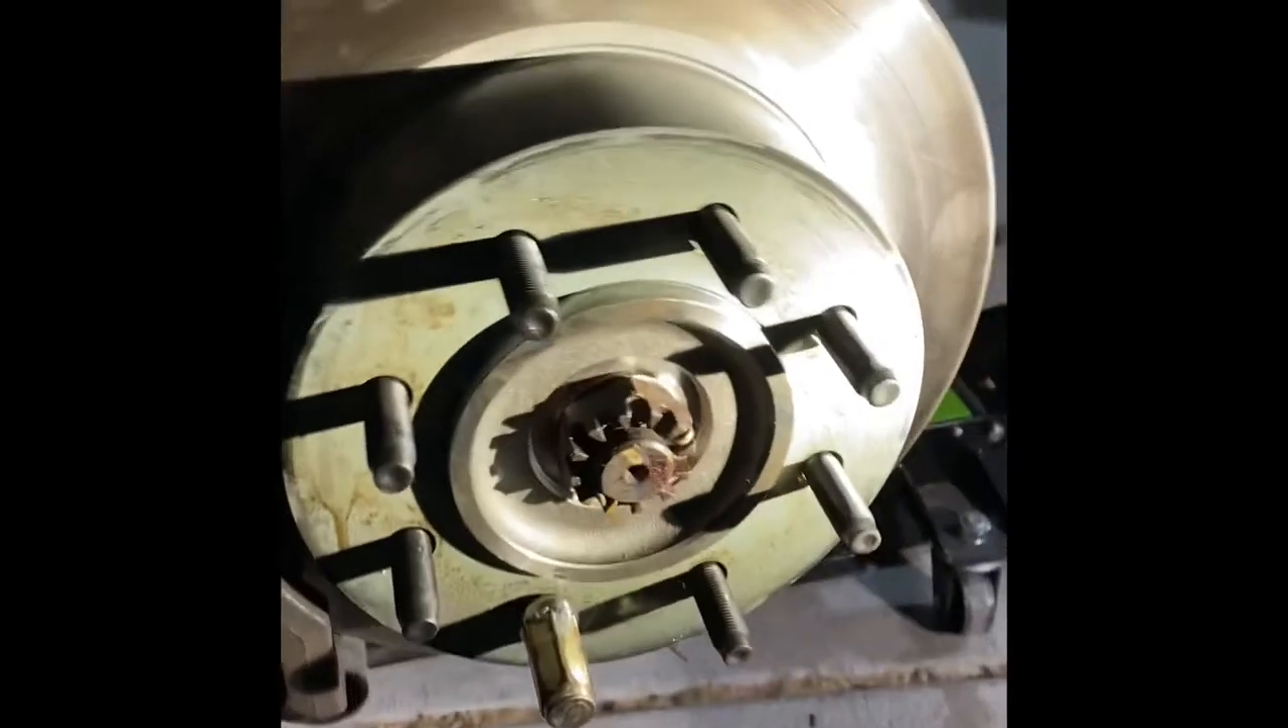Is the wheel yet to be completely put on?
Yes.